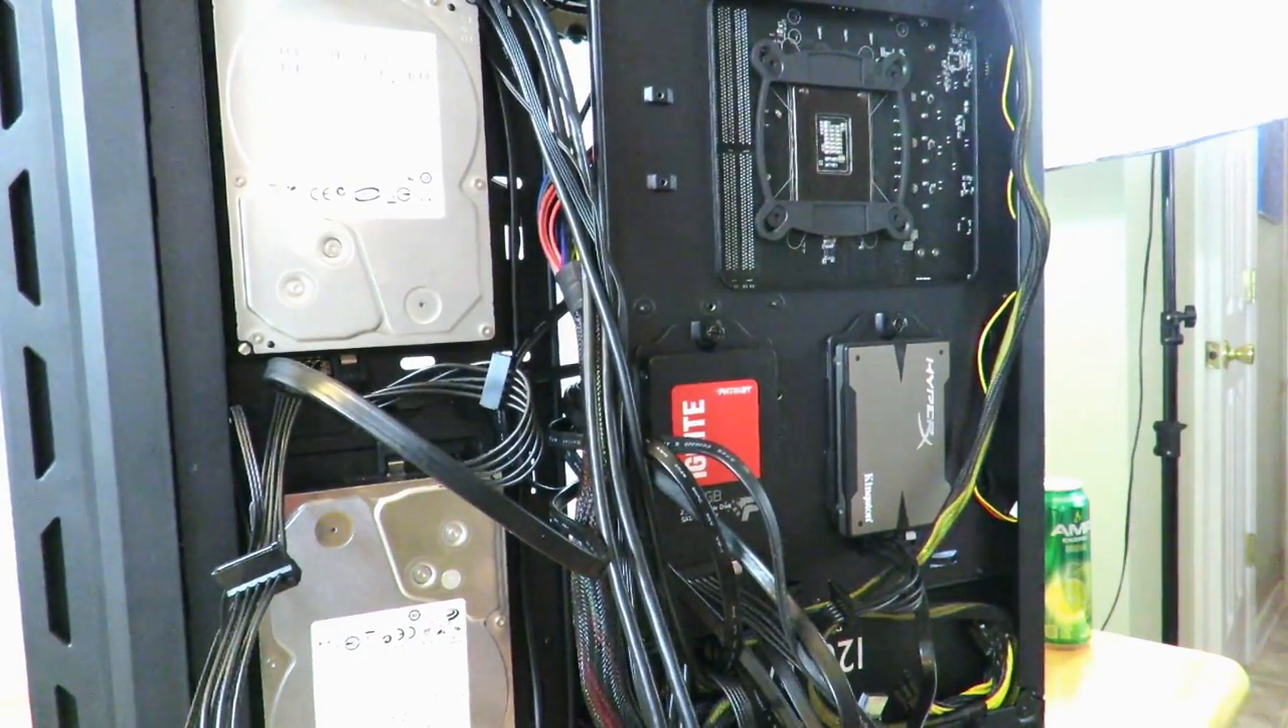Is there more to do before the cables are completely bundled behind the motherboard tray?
Yes.